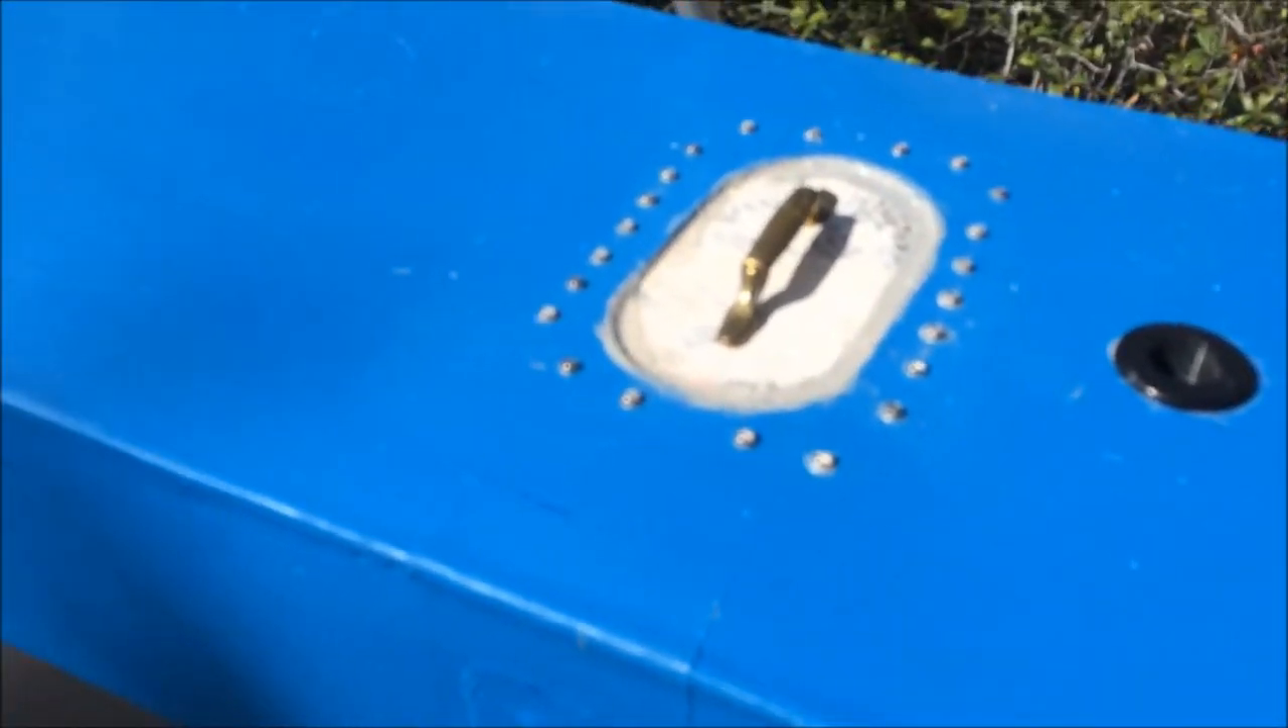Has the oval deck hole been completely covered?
Yes.